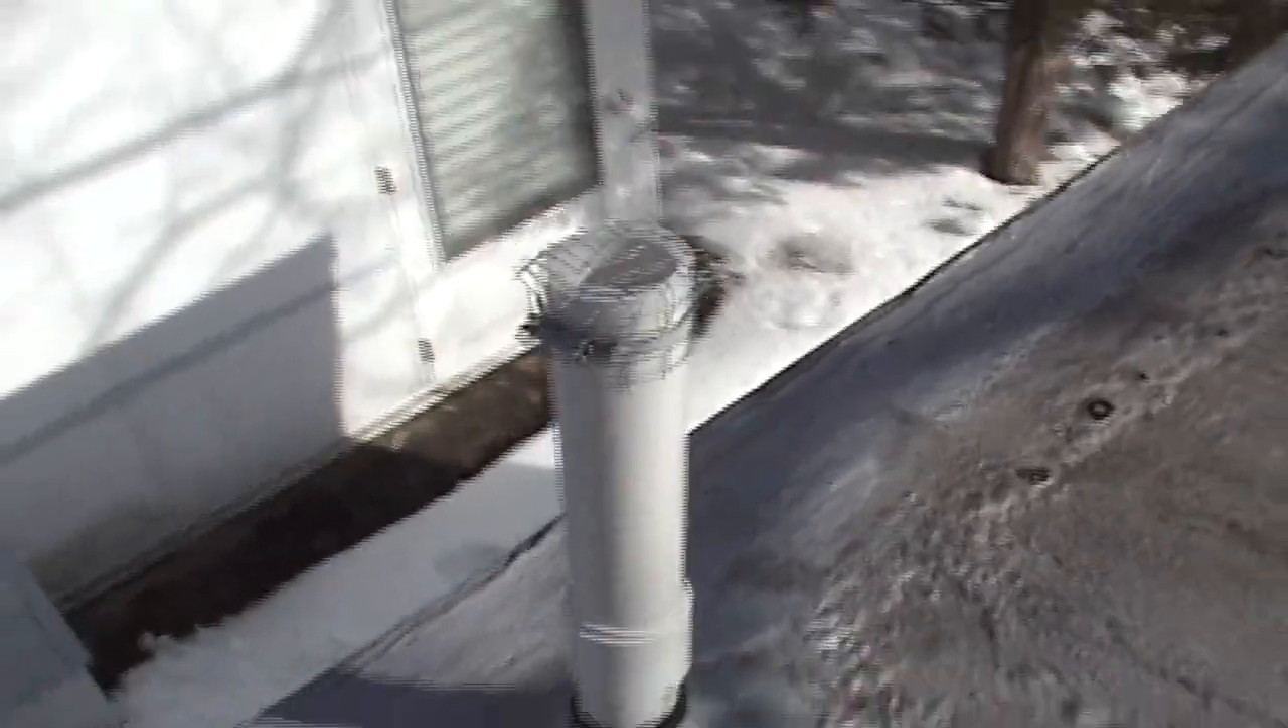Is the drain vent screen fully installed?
Yes.